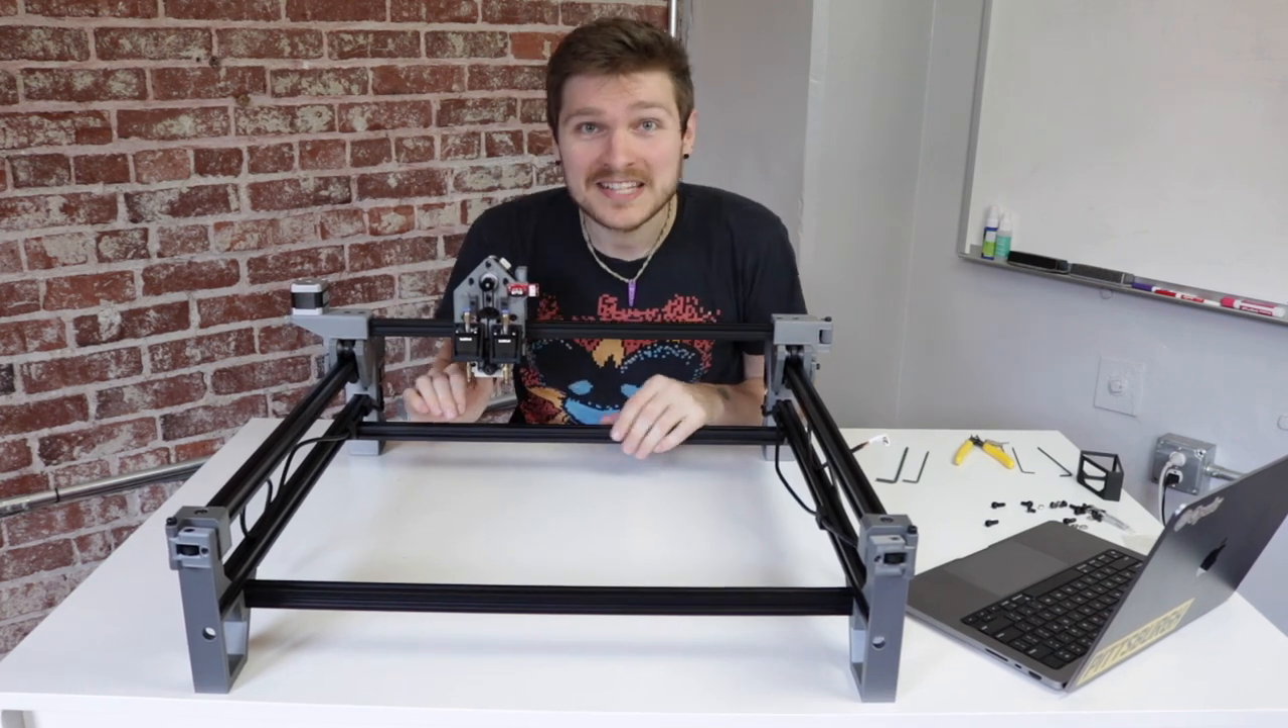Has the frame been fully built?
Yes.